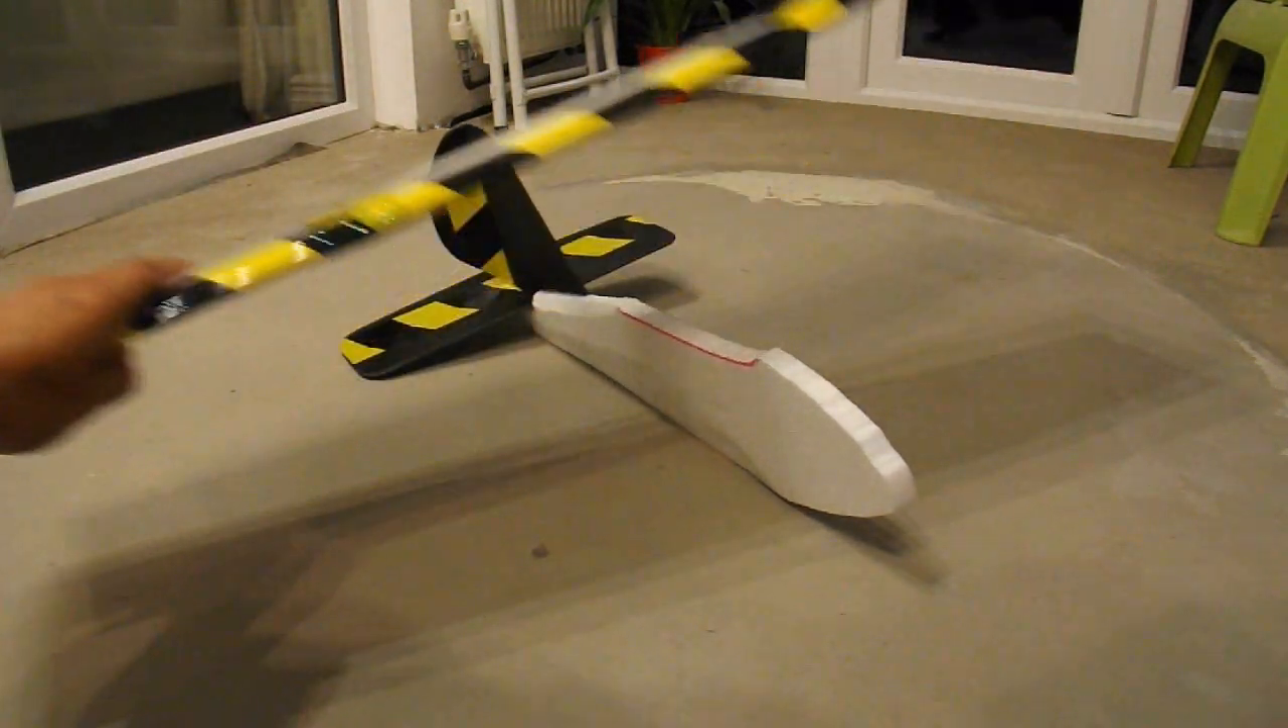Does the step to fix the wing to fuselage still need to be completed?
Yes.